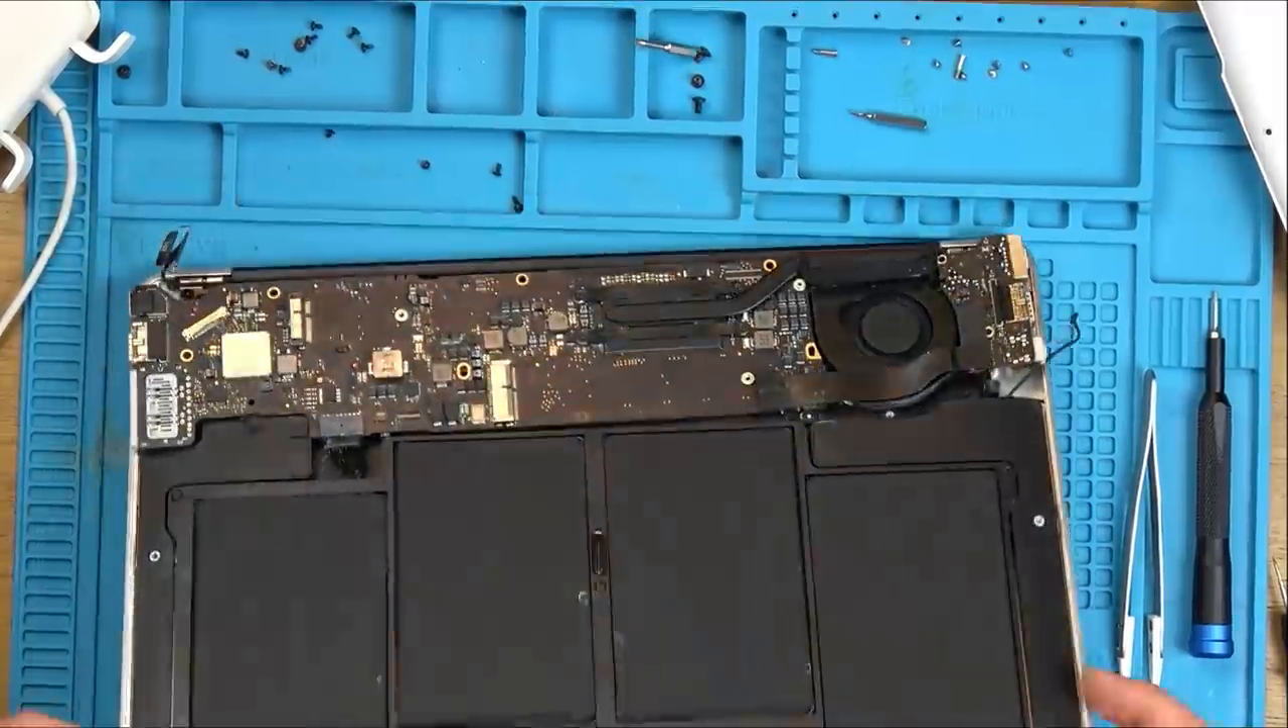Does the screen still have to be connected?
Yes.